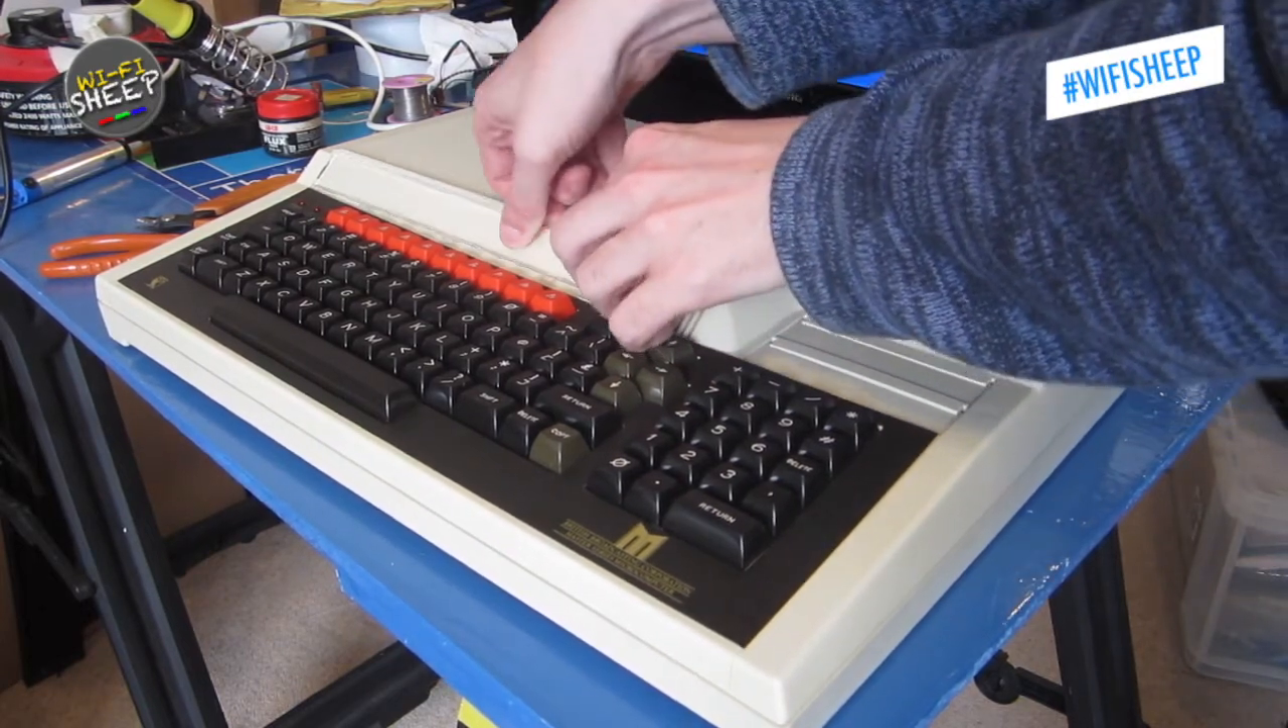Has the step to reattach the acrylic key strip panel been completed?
No.